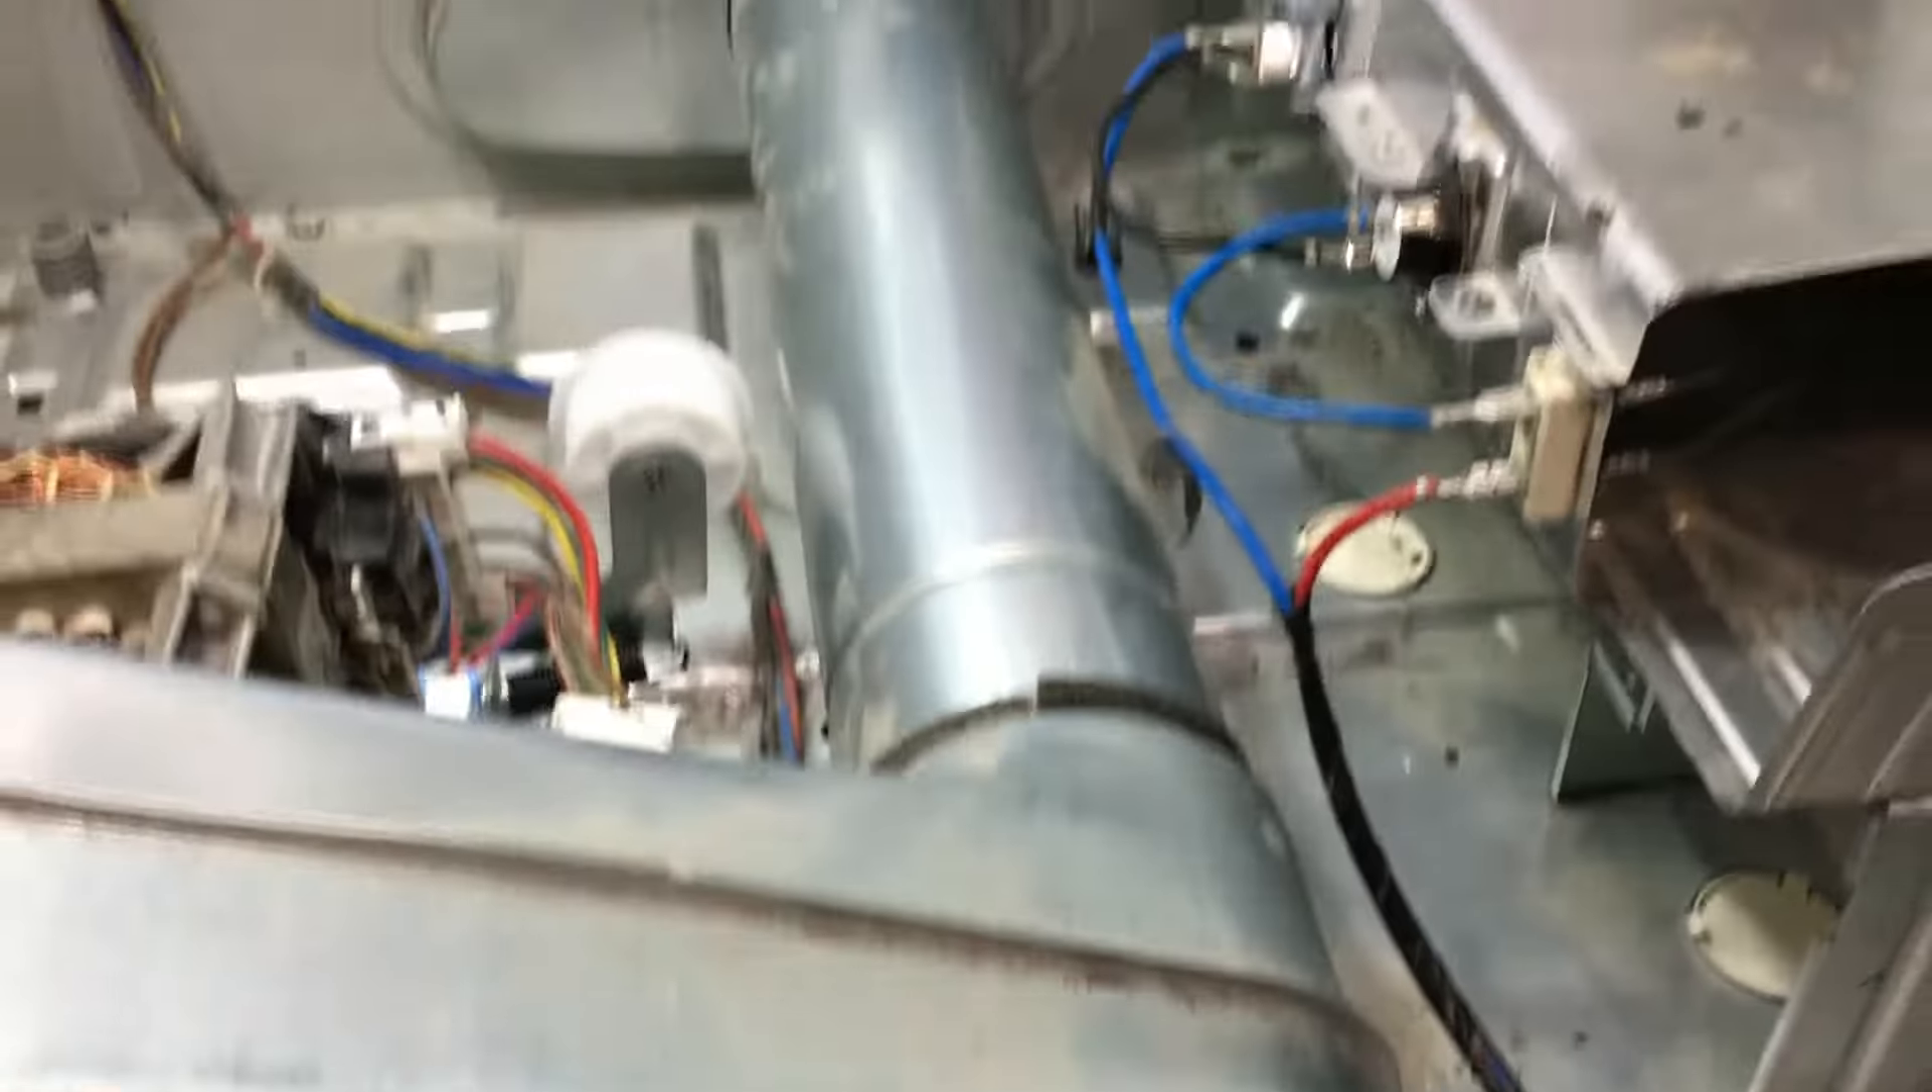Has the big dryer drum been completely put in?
No.